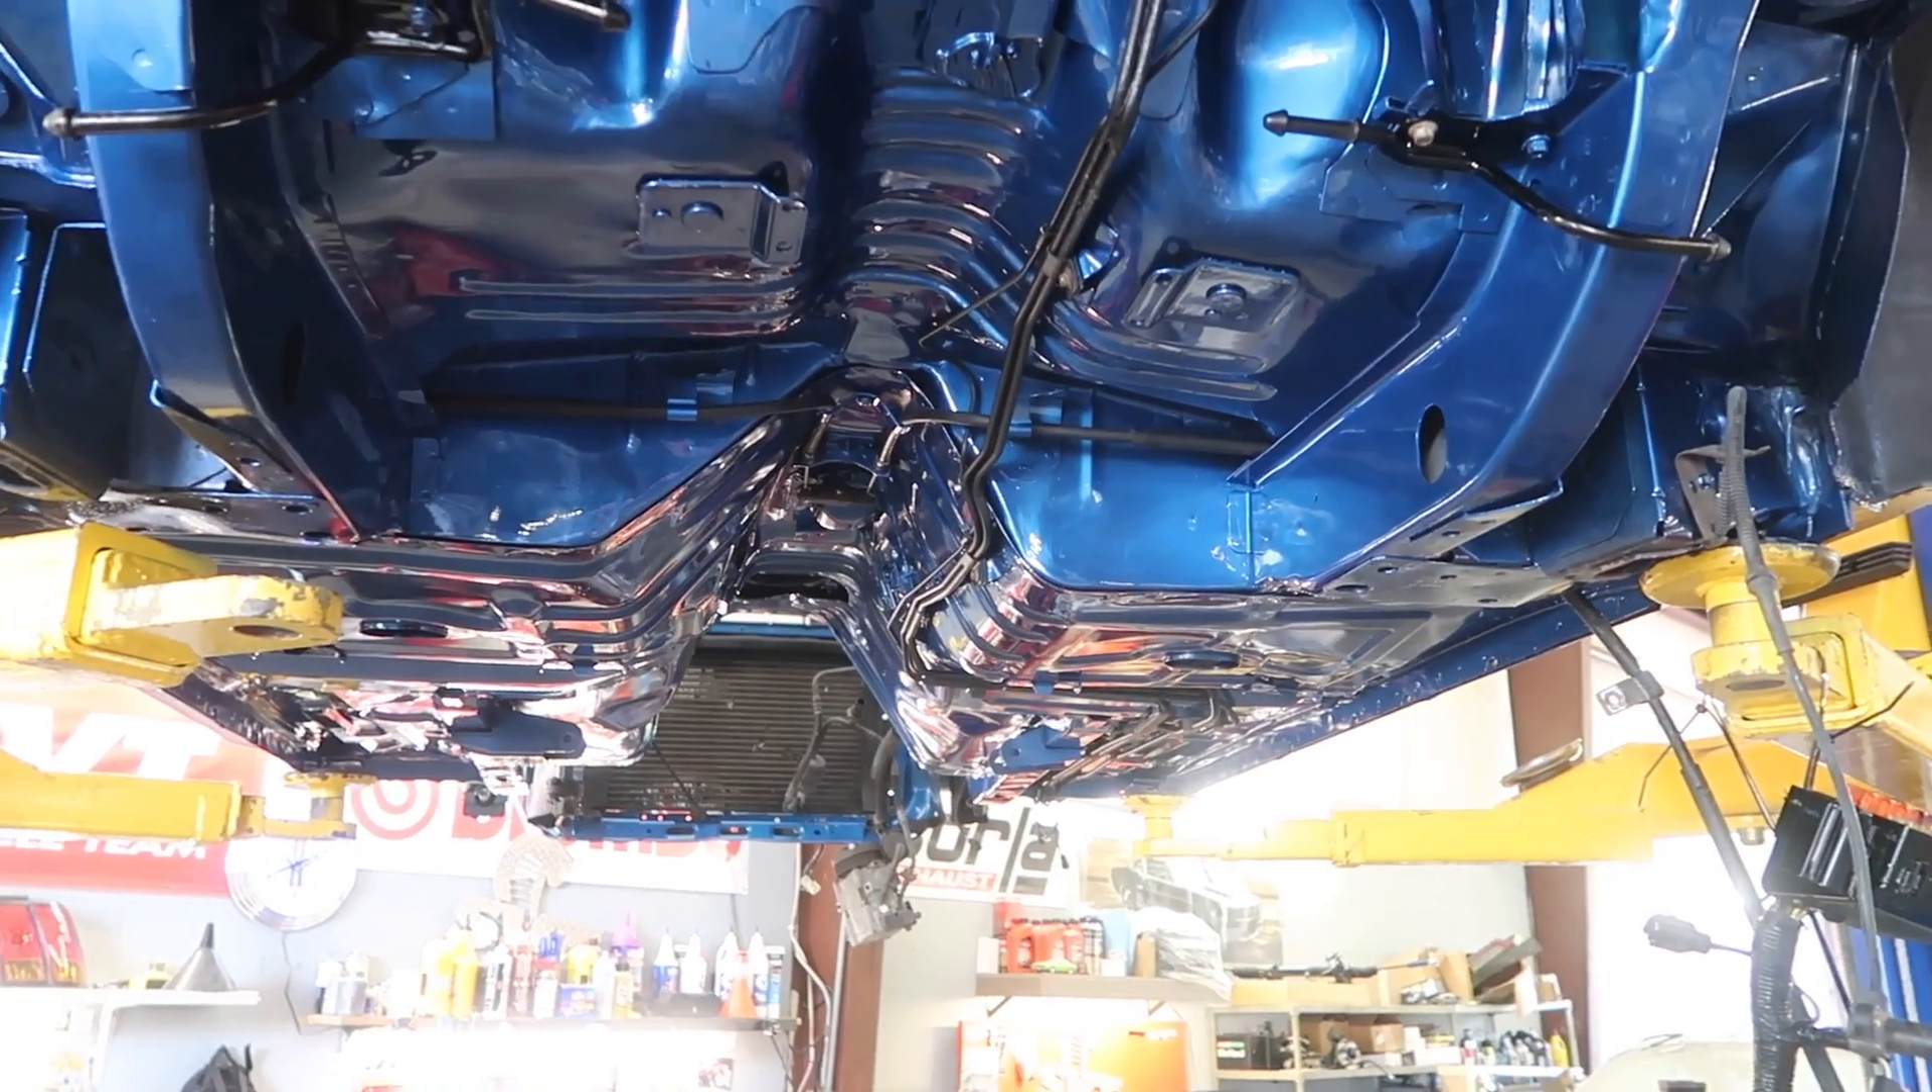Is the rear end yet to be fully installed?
Yes.